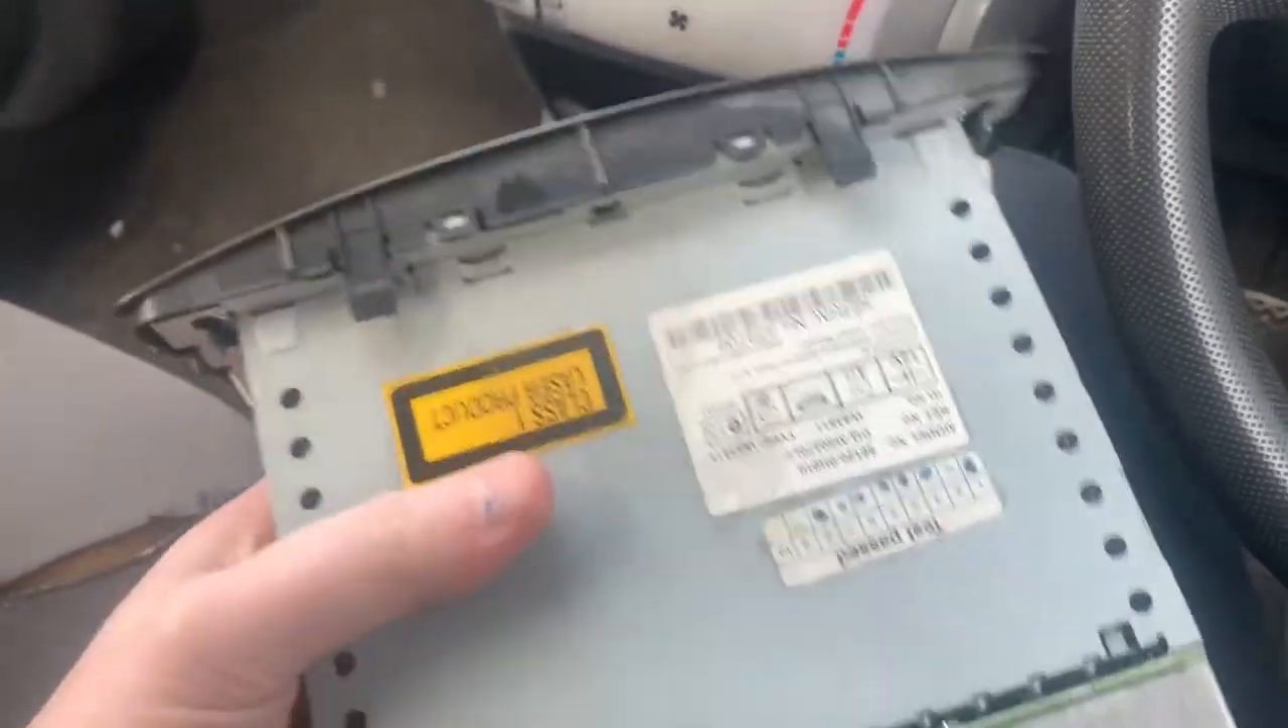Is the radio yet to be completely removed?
No.